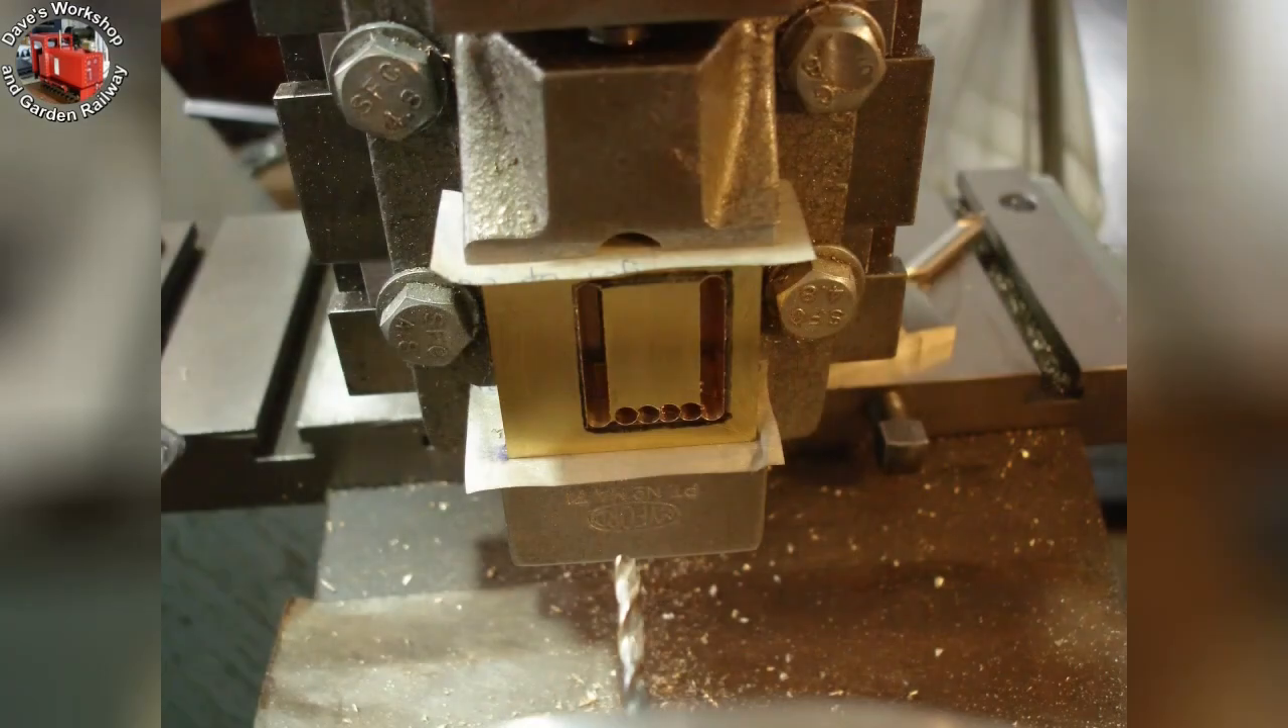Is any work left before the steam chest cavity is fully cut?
Yes.